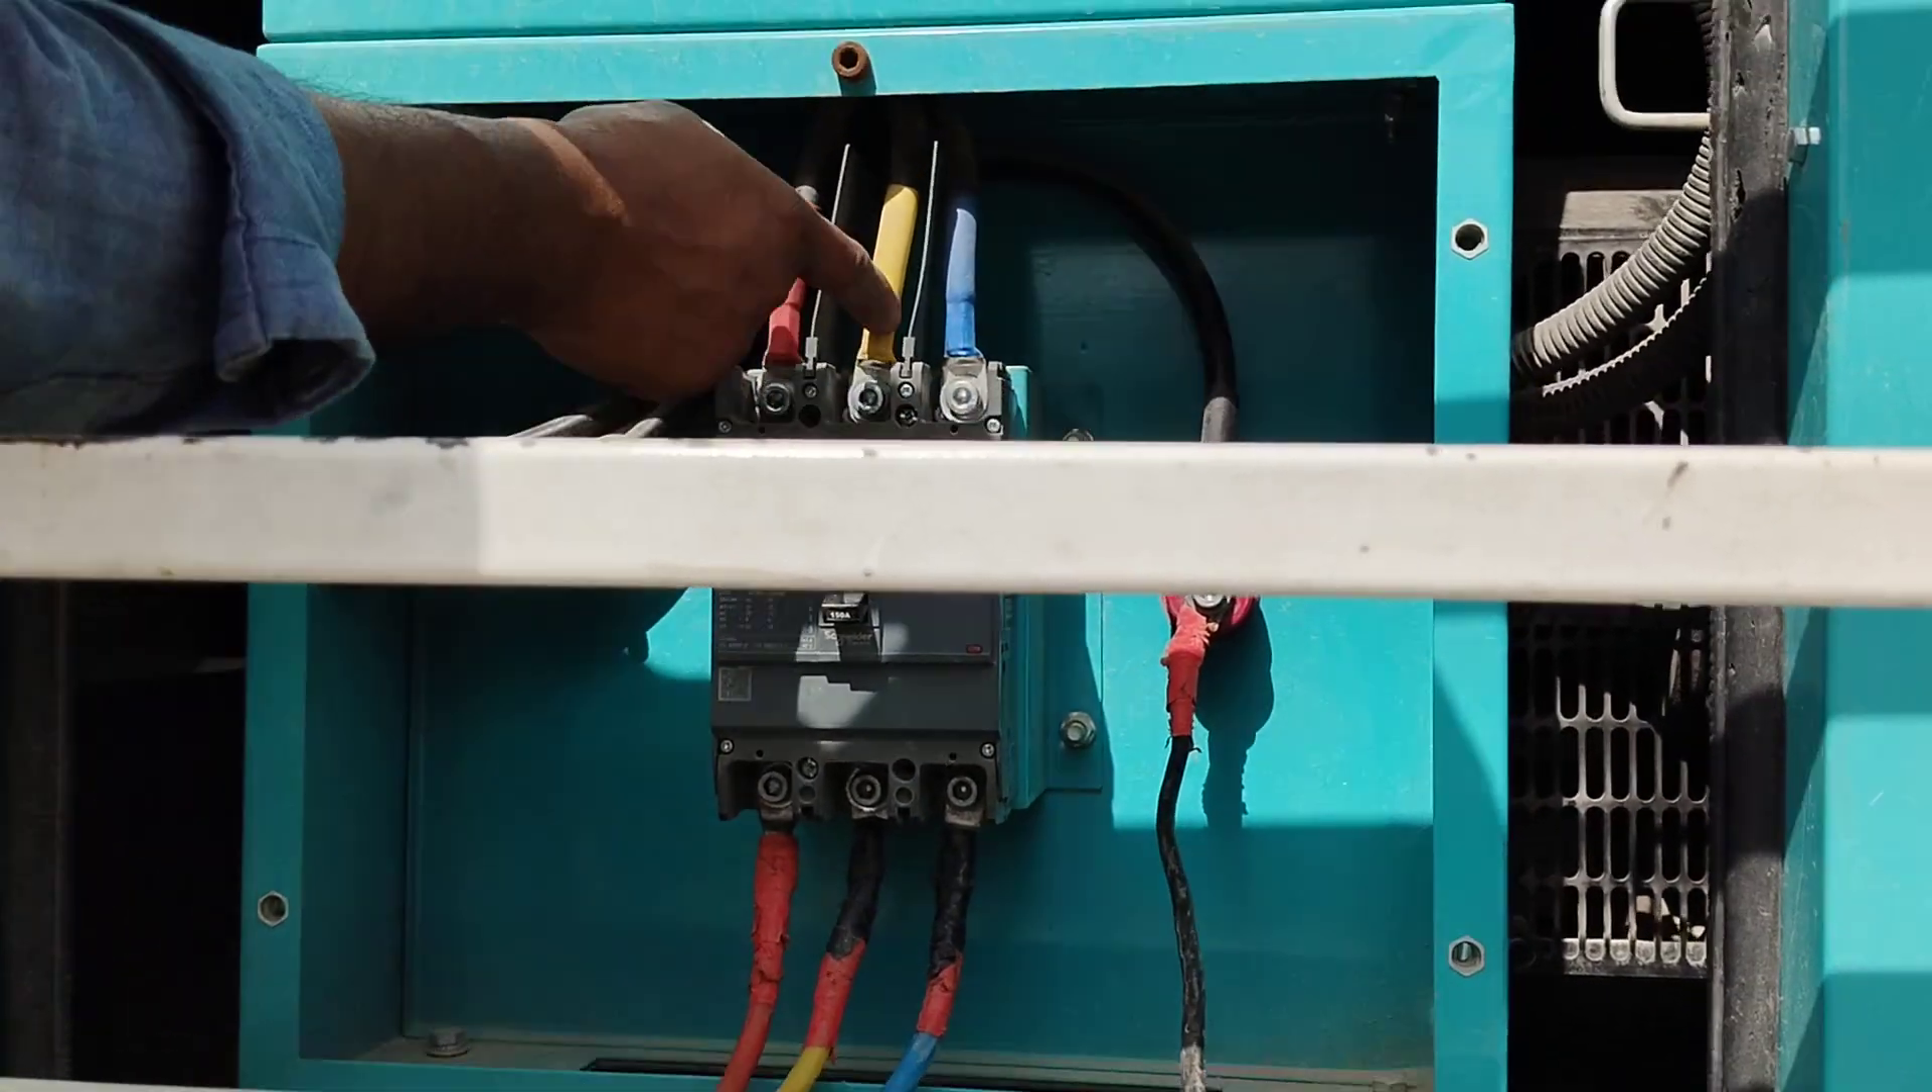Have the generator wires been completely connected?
Yes.